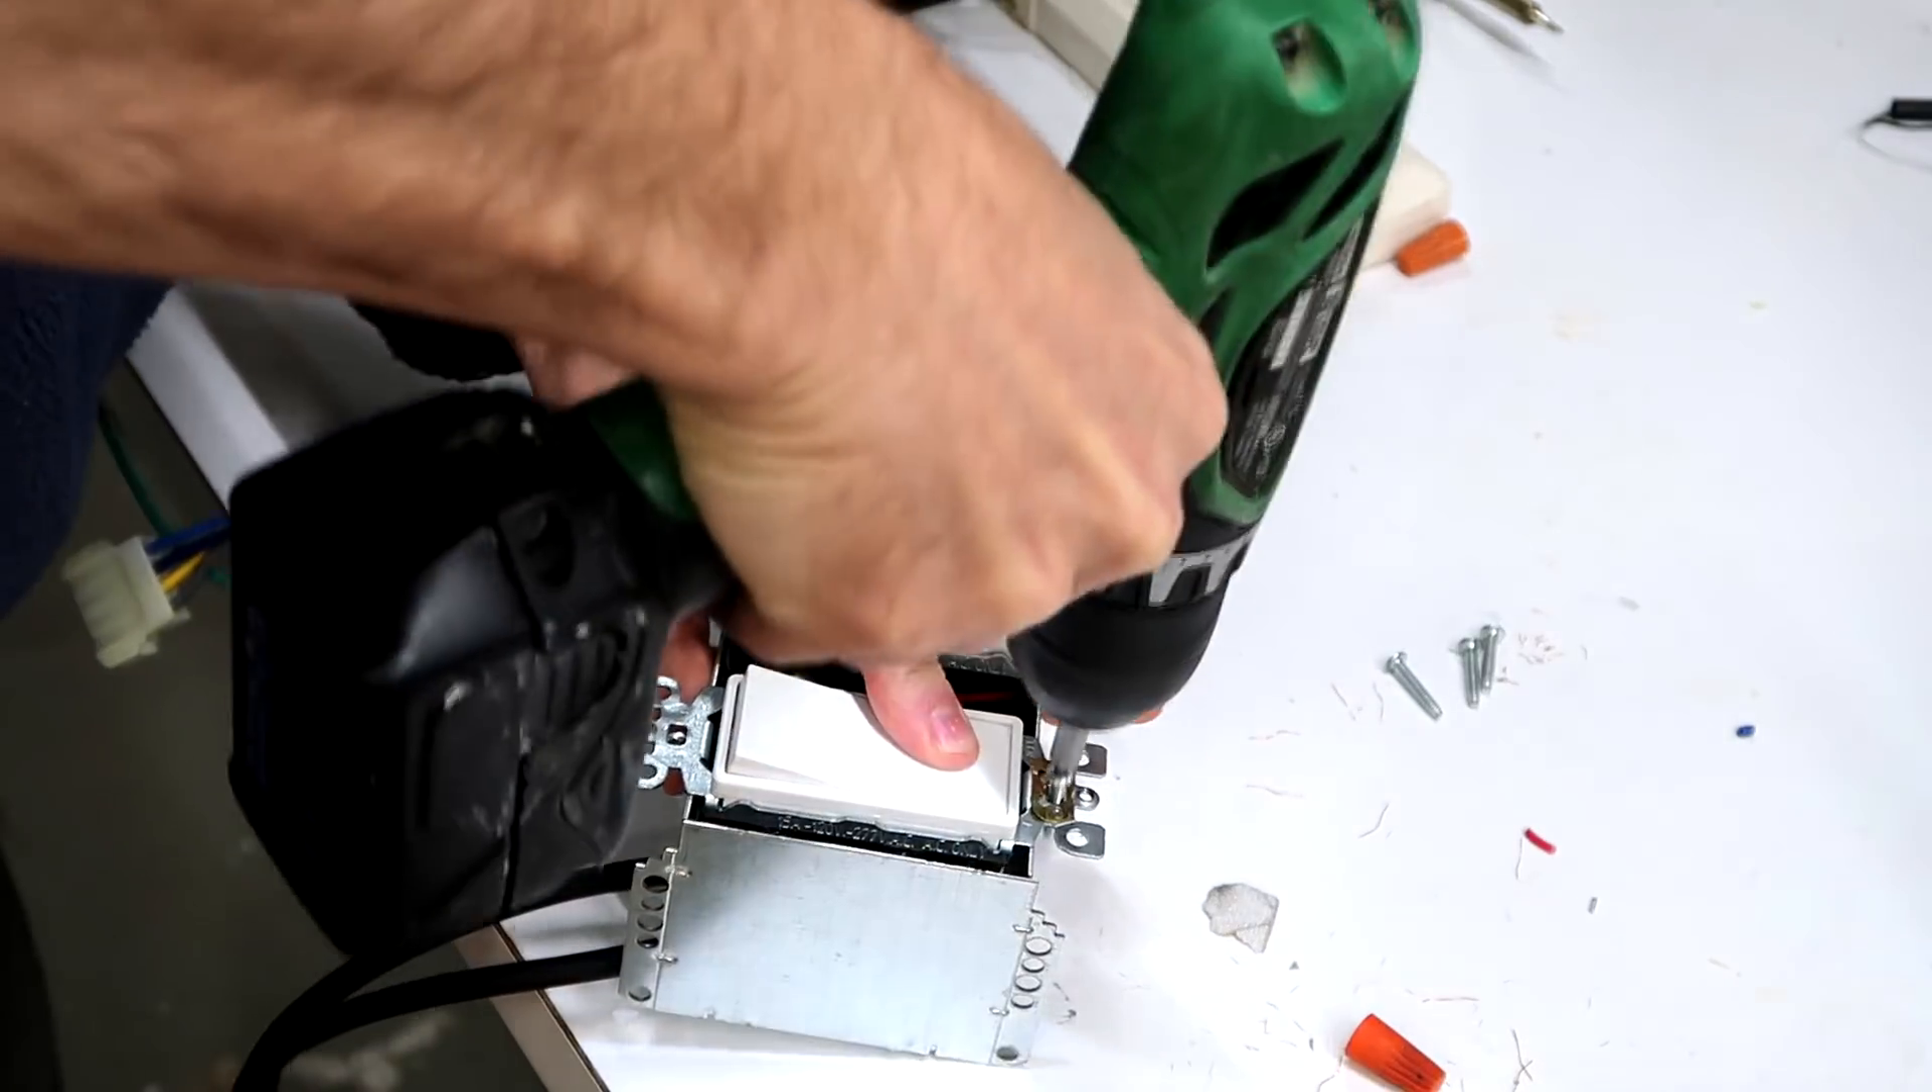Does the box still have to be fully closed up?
Yes.